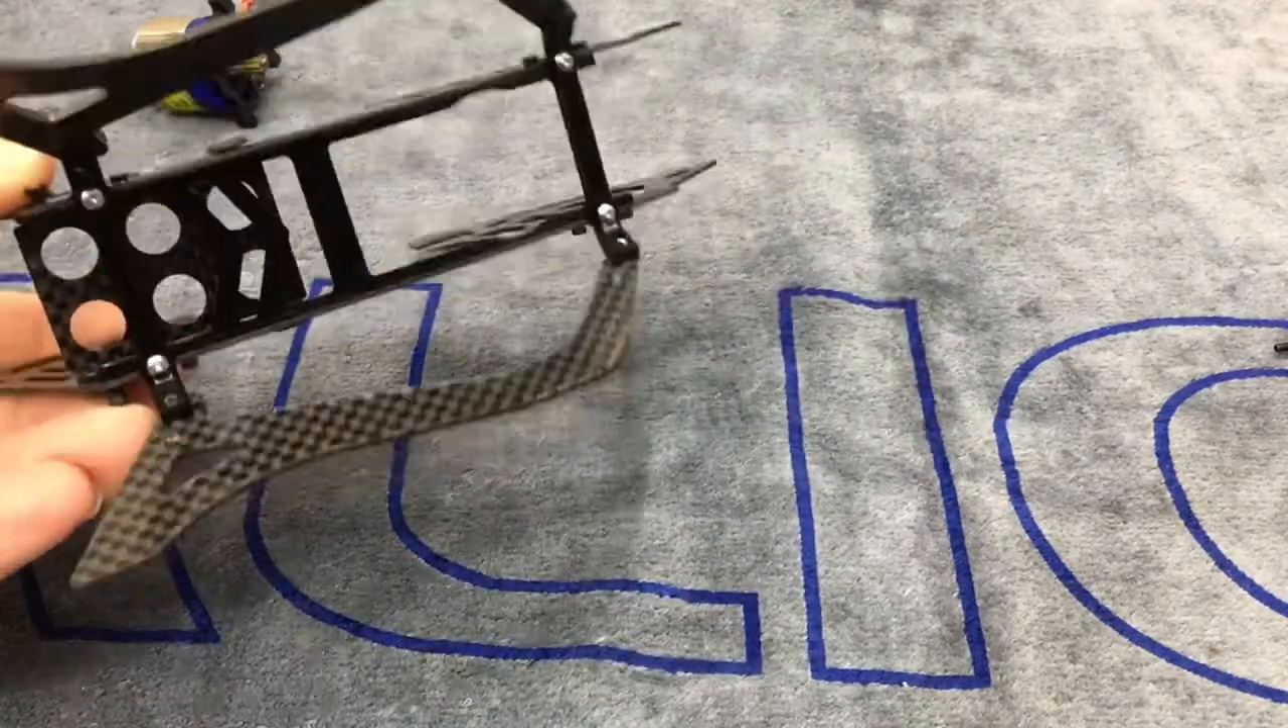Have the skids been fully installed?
Yes.